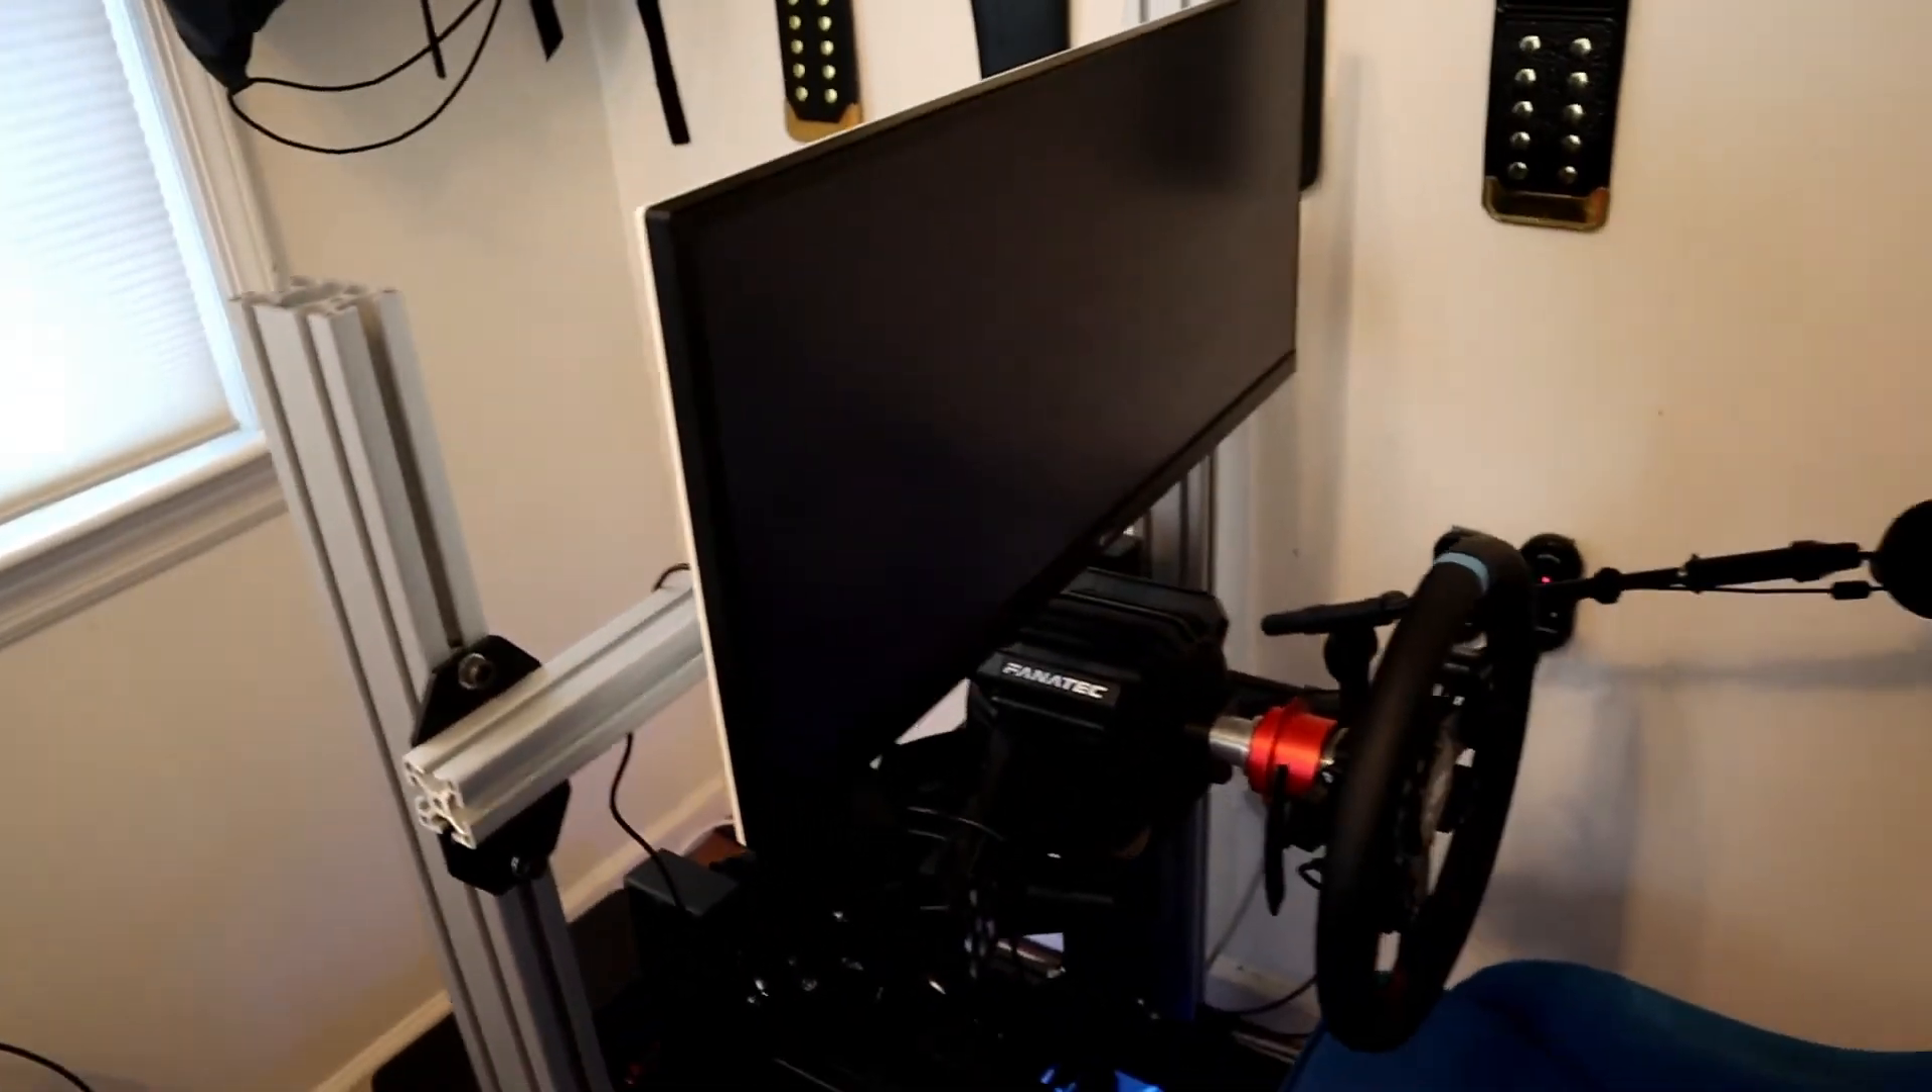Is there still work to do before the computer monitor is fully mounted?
No.